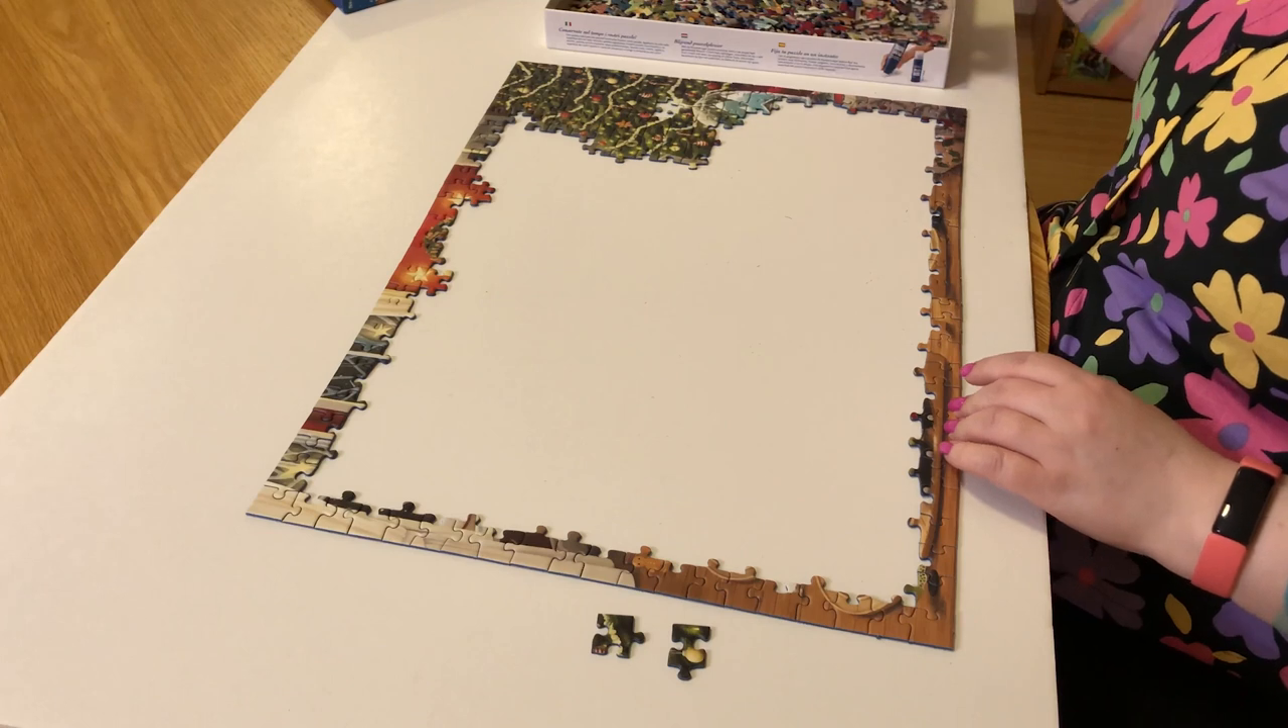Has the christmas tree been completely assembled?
No.